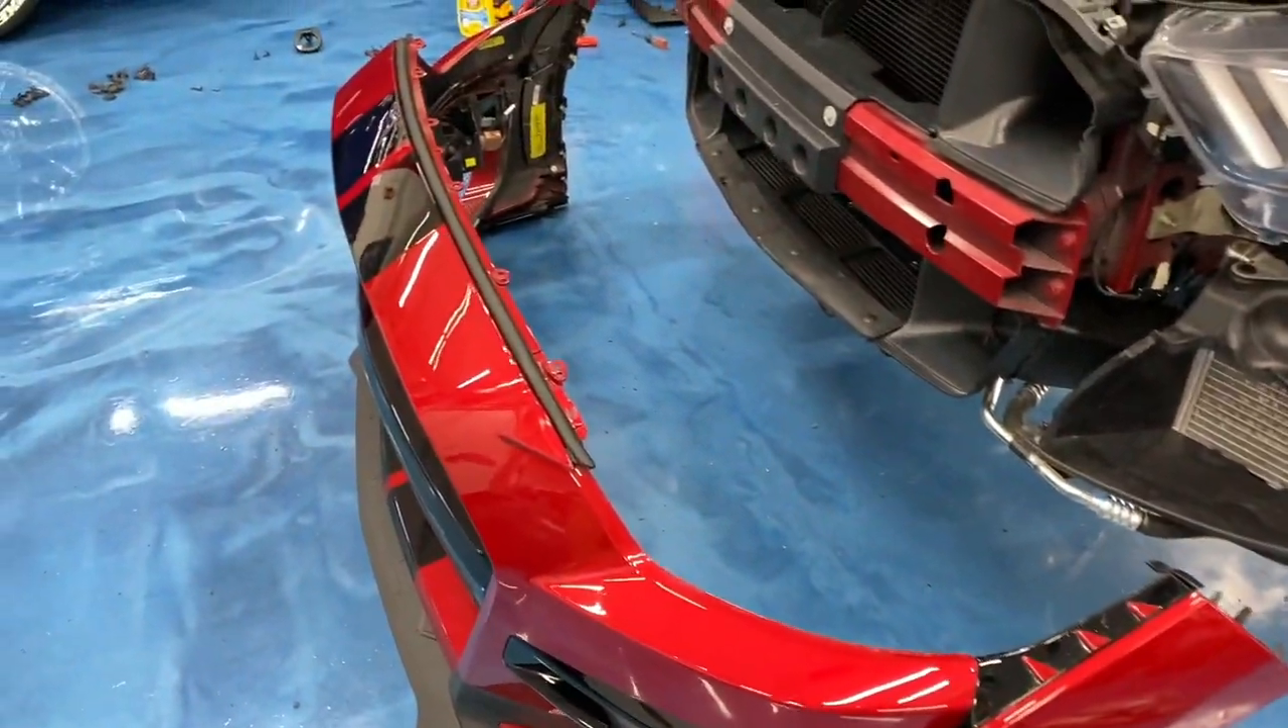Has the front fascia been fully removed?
Yes.